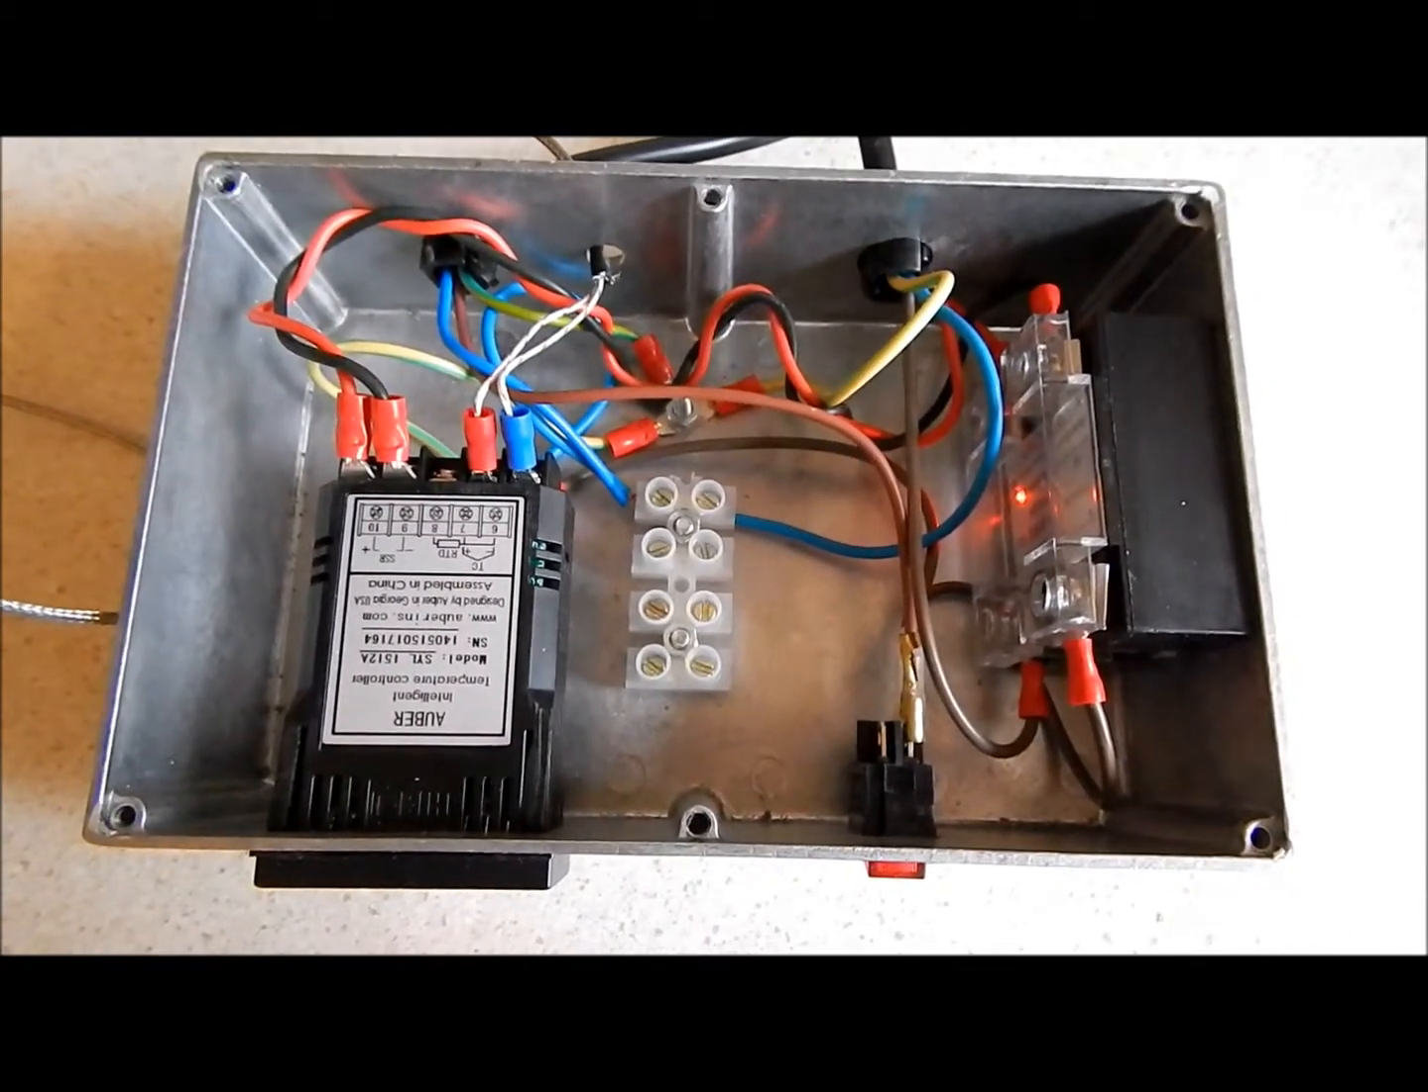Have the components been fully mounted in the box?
Yes.